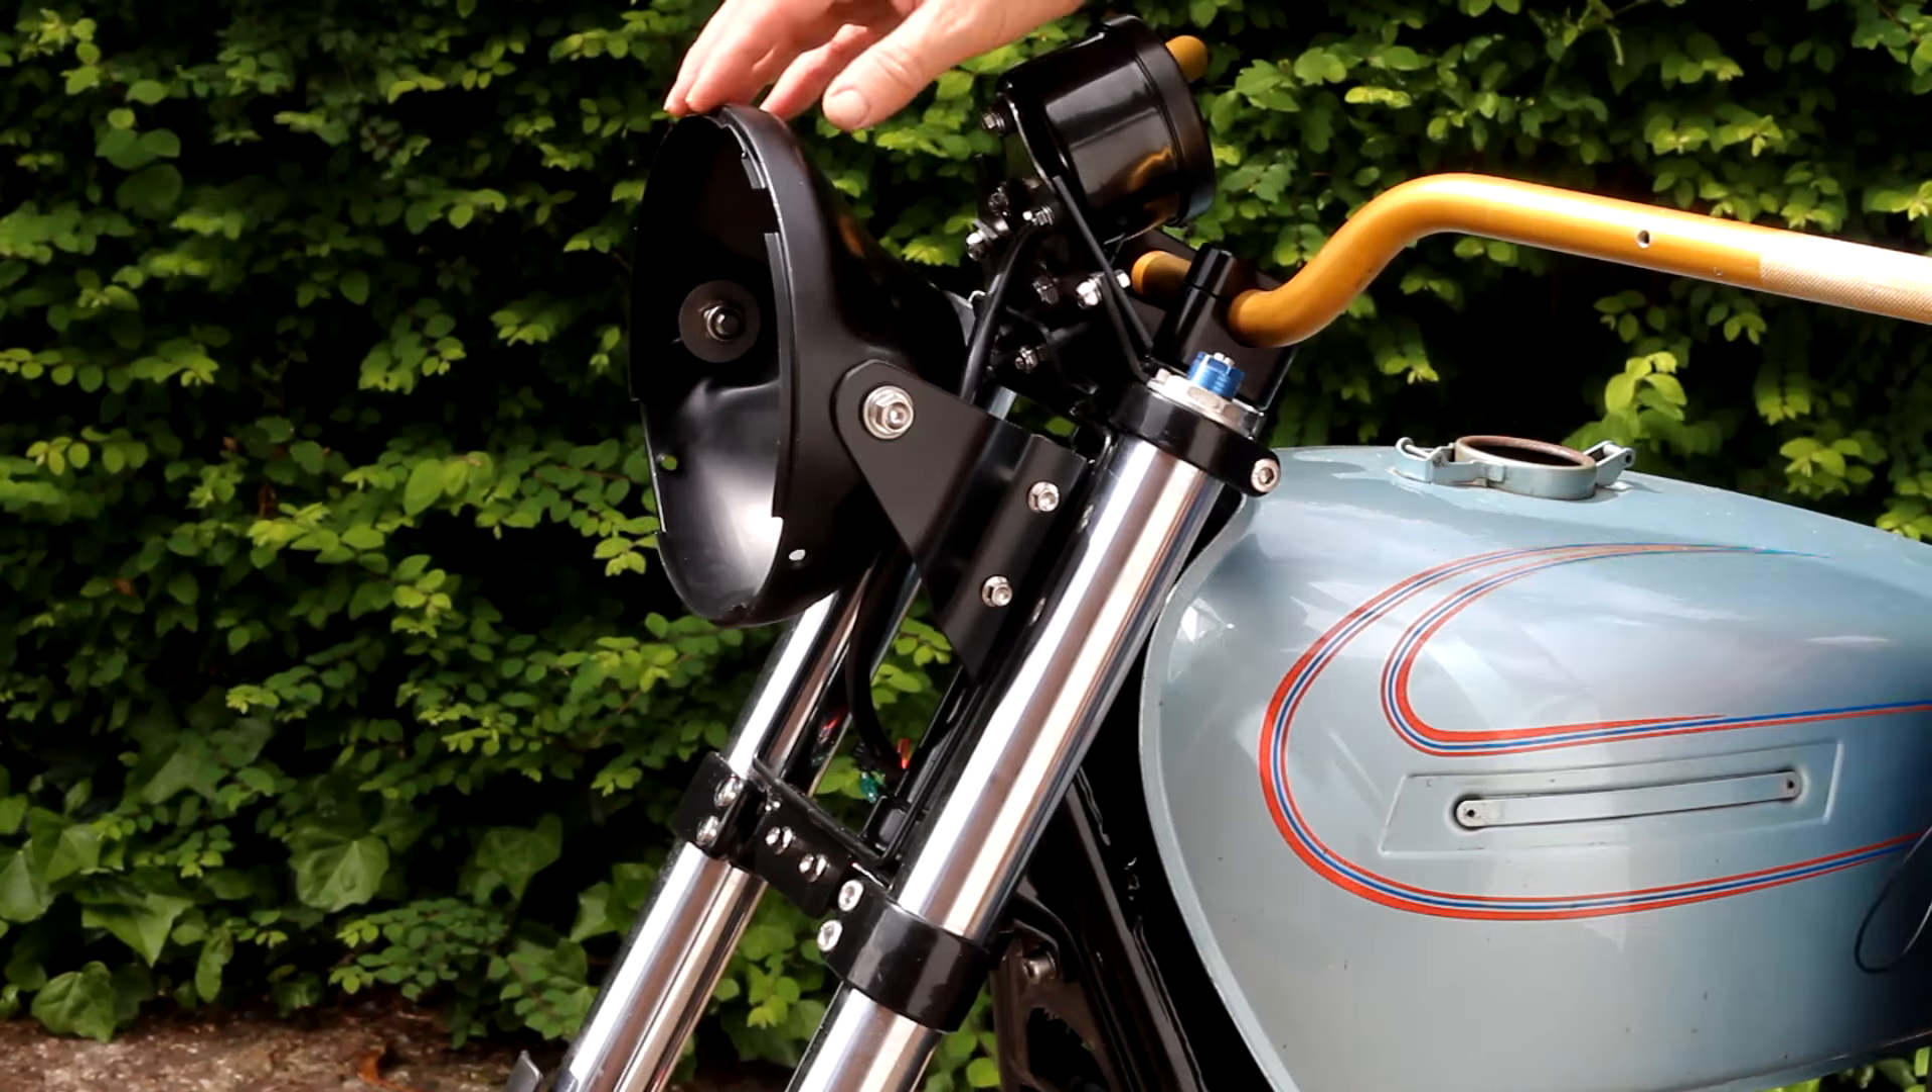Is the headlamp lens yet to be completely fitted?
Yes.